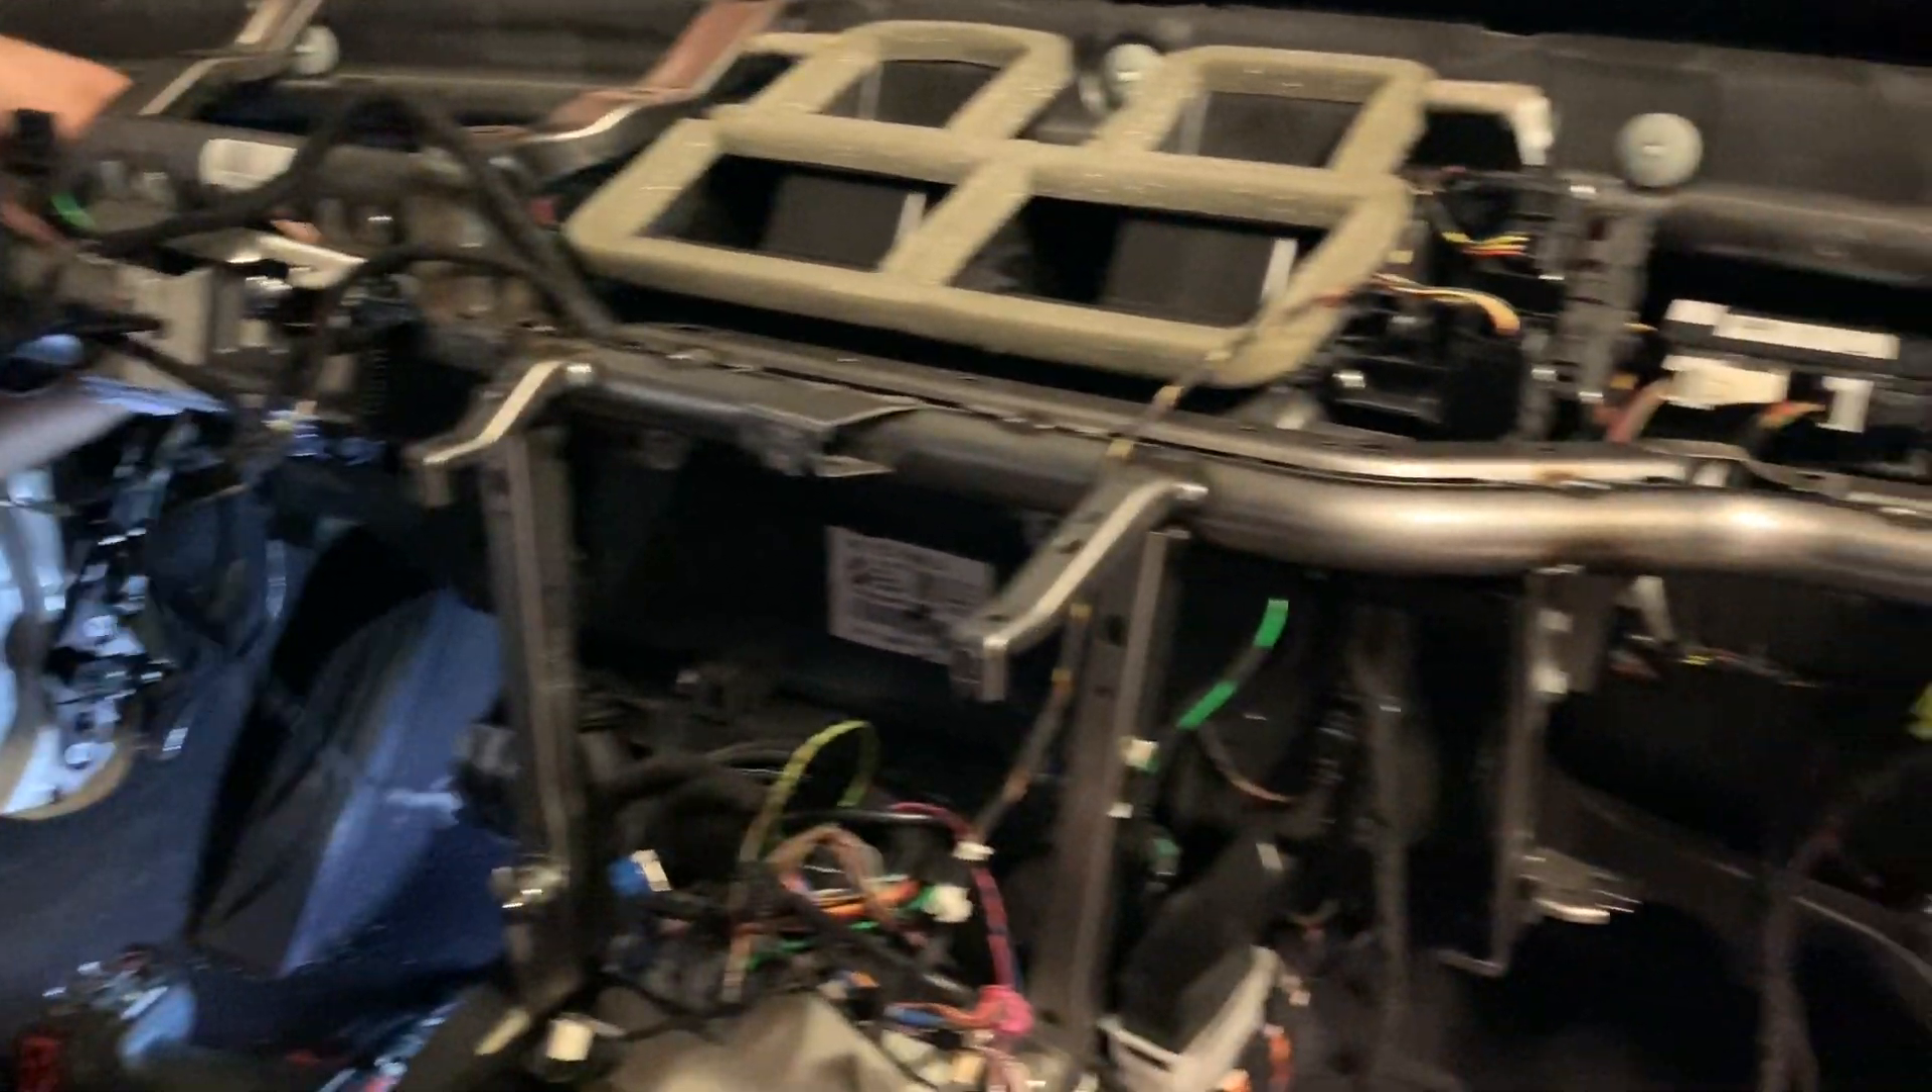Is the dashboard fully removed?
Yes.